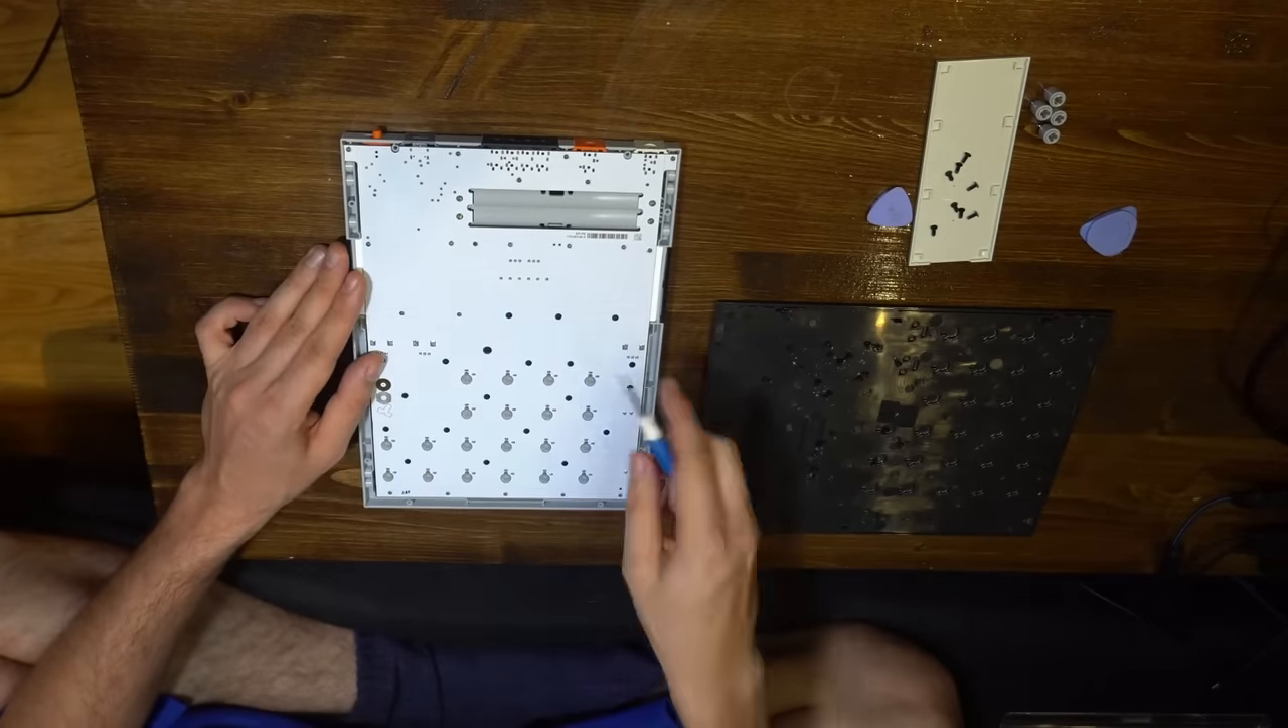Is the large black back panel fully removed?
Yes.